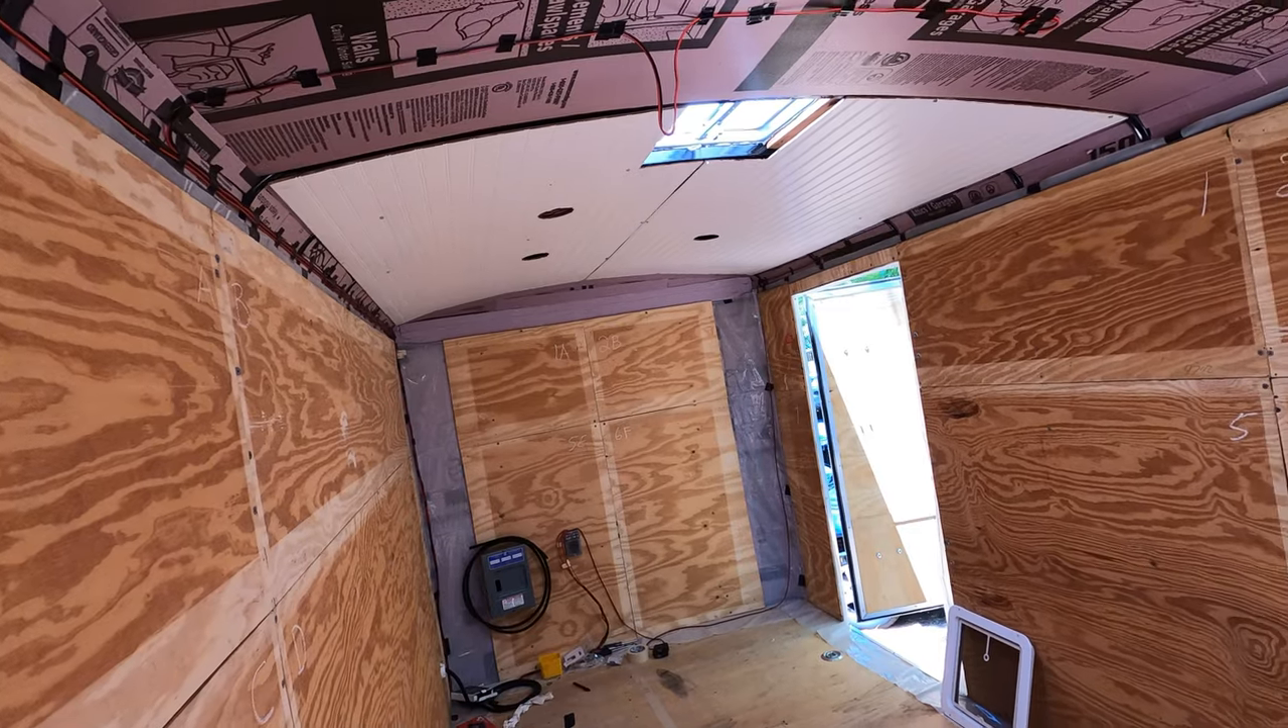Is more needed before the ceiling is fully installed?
Yes.